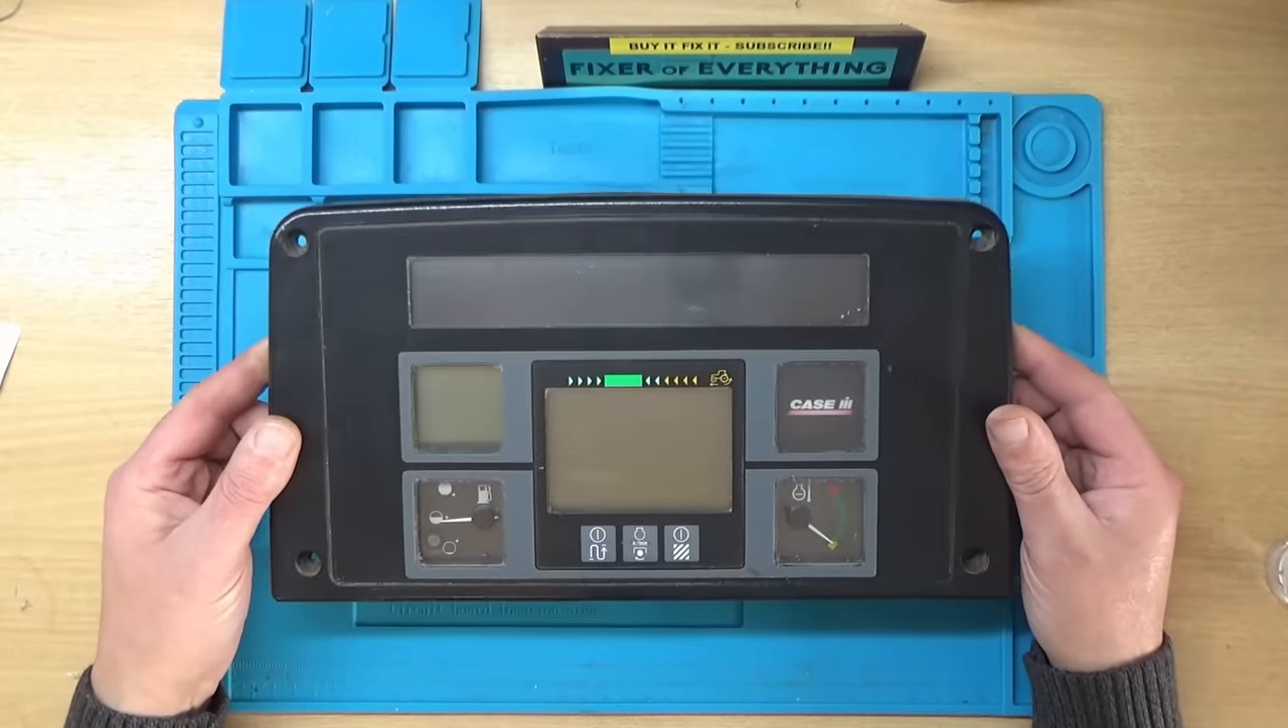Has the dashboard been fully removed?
Yes.